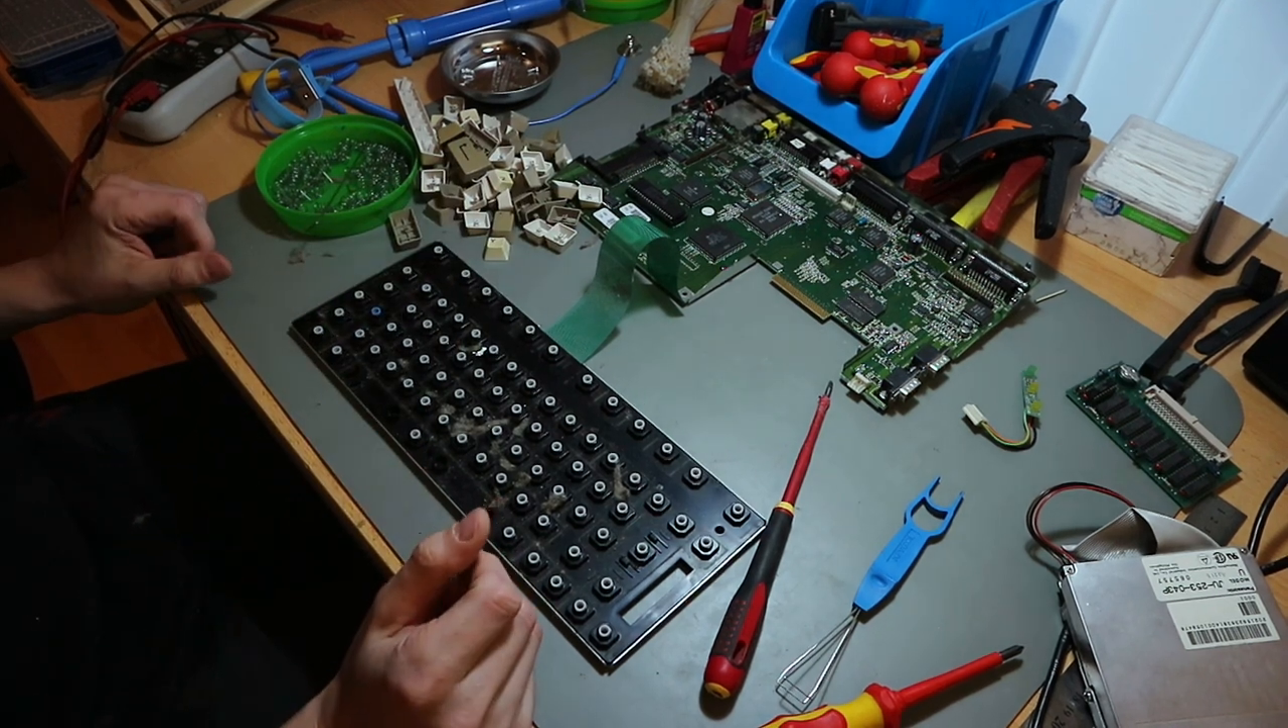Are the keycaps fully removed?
Yes.